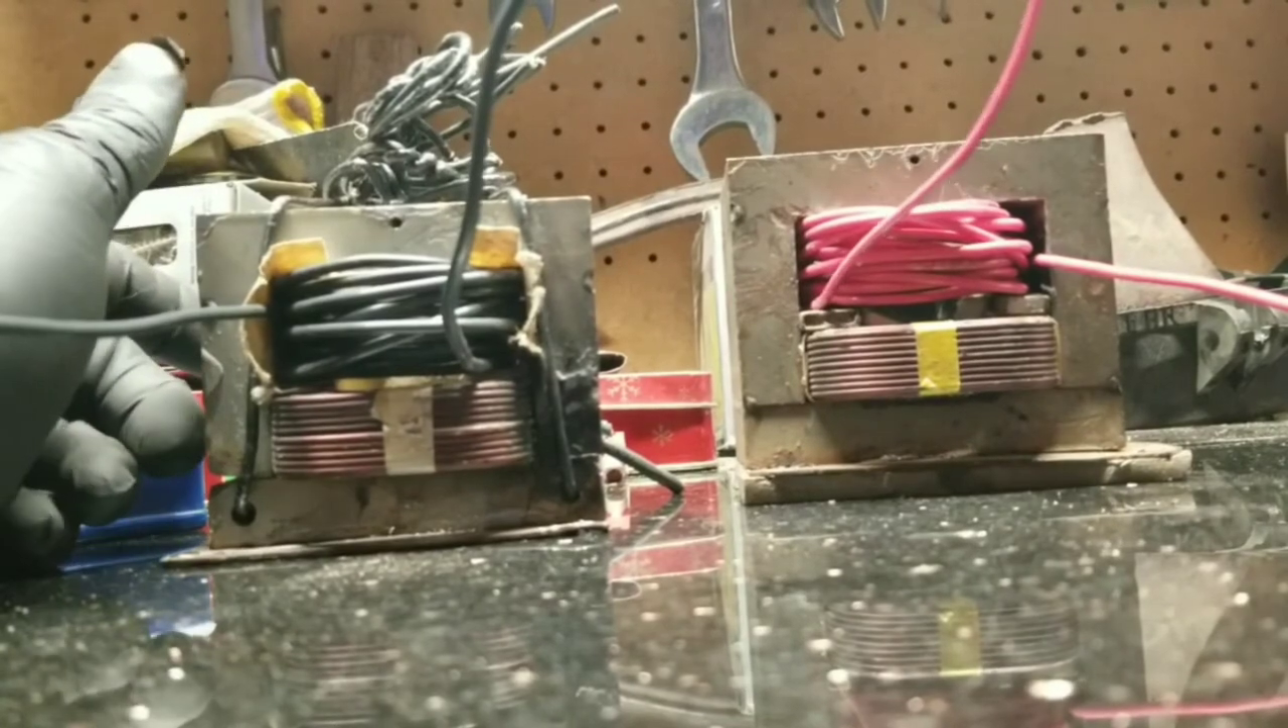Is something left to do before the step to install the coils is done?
No.